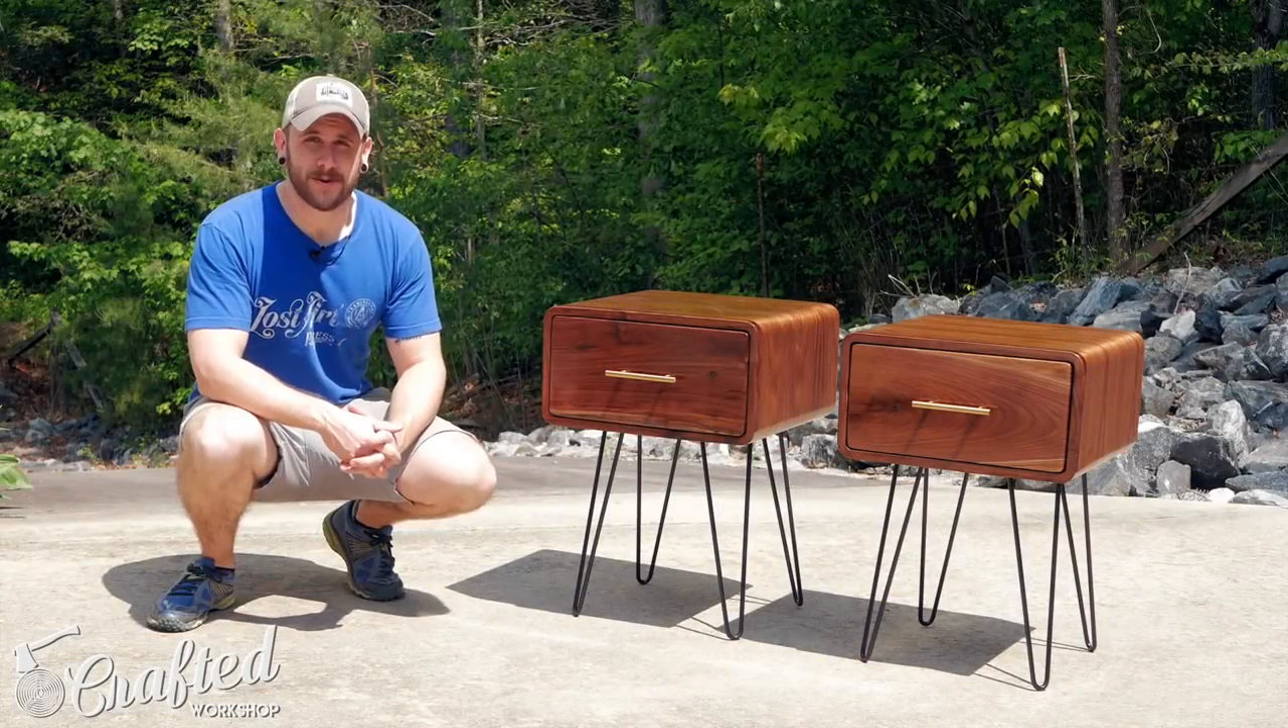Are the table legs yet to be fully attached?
No.